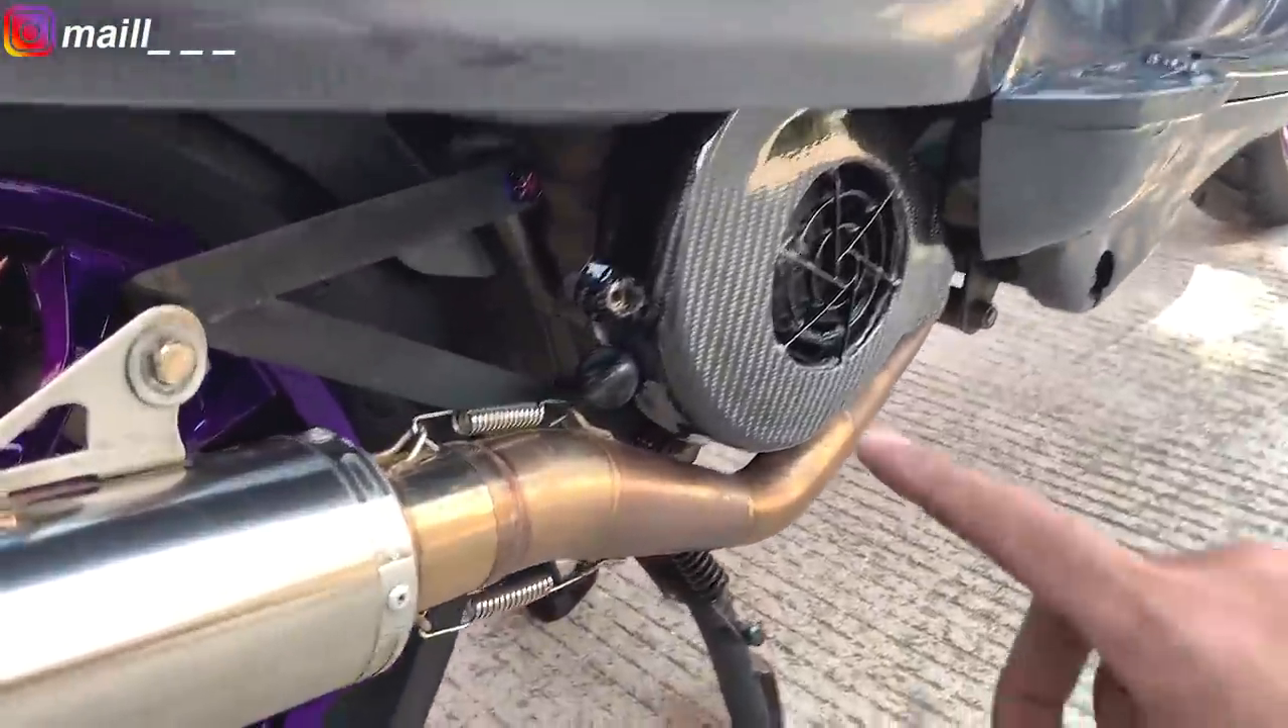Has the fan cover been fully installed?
Yes.